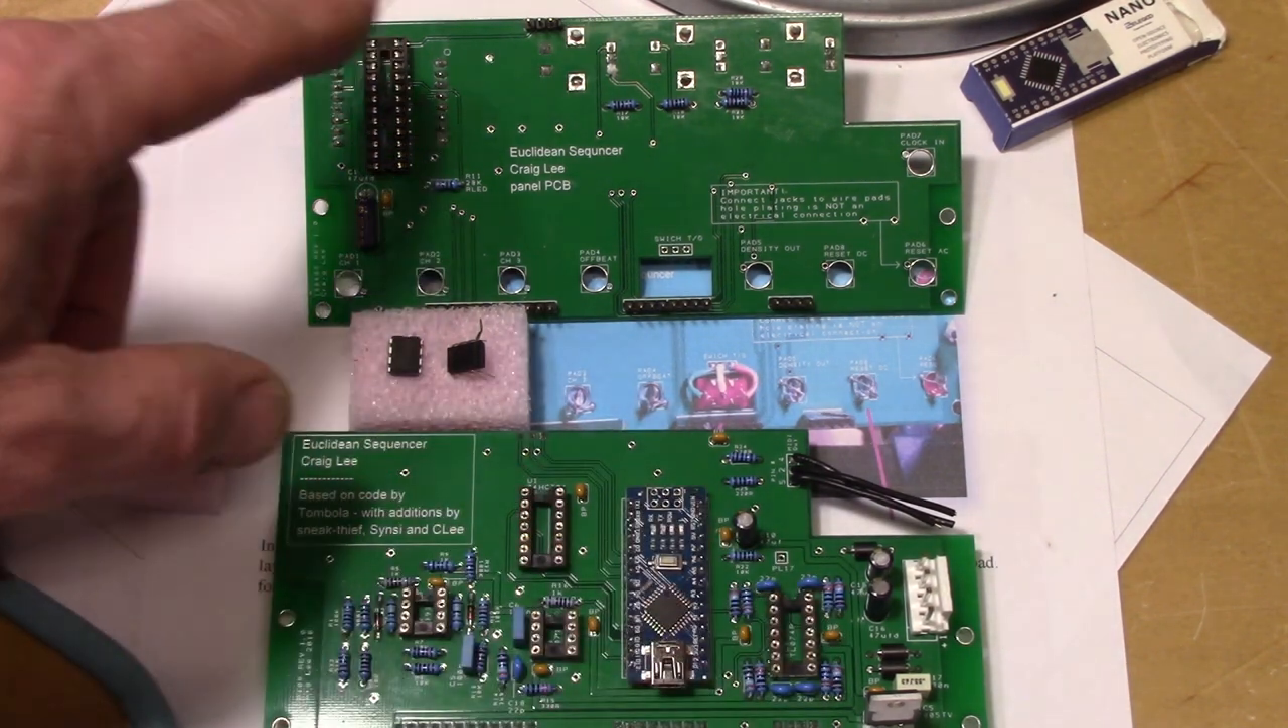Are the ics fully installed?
No.